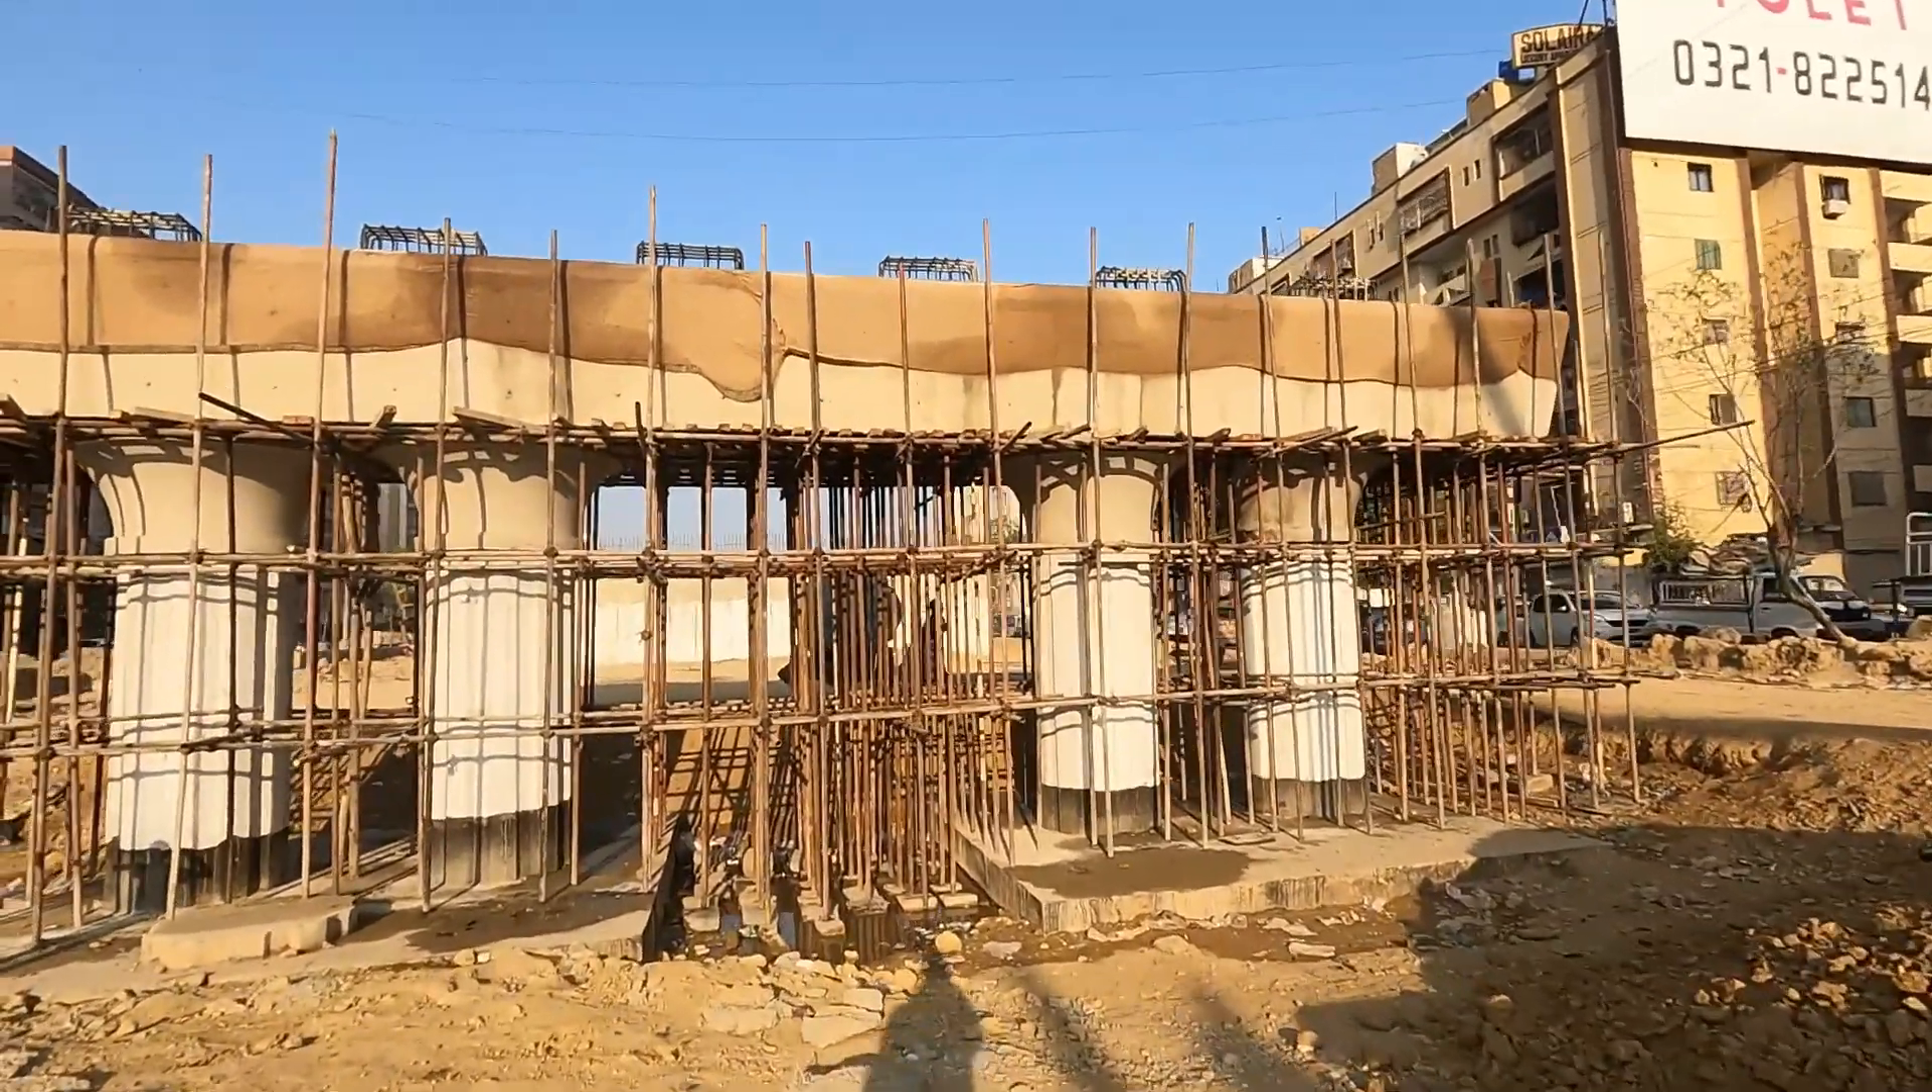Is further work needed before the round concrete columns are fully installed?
No.